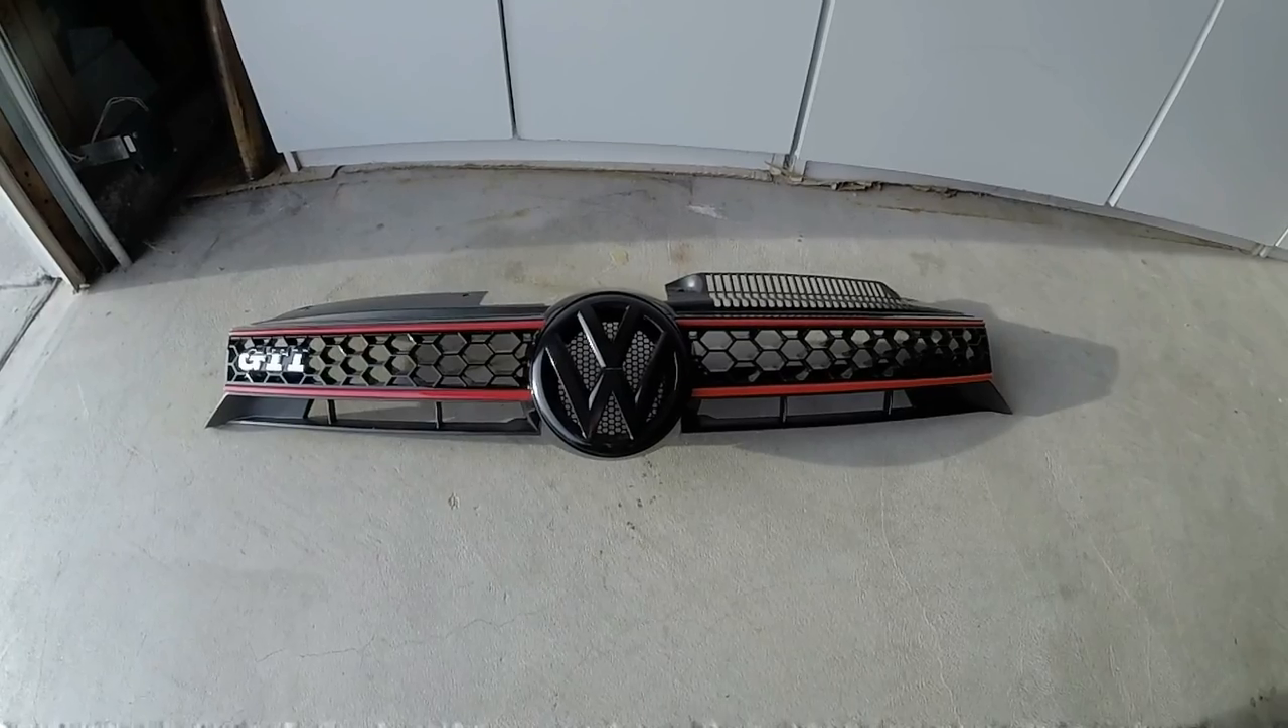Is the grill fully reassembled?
Yes.